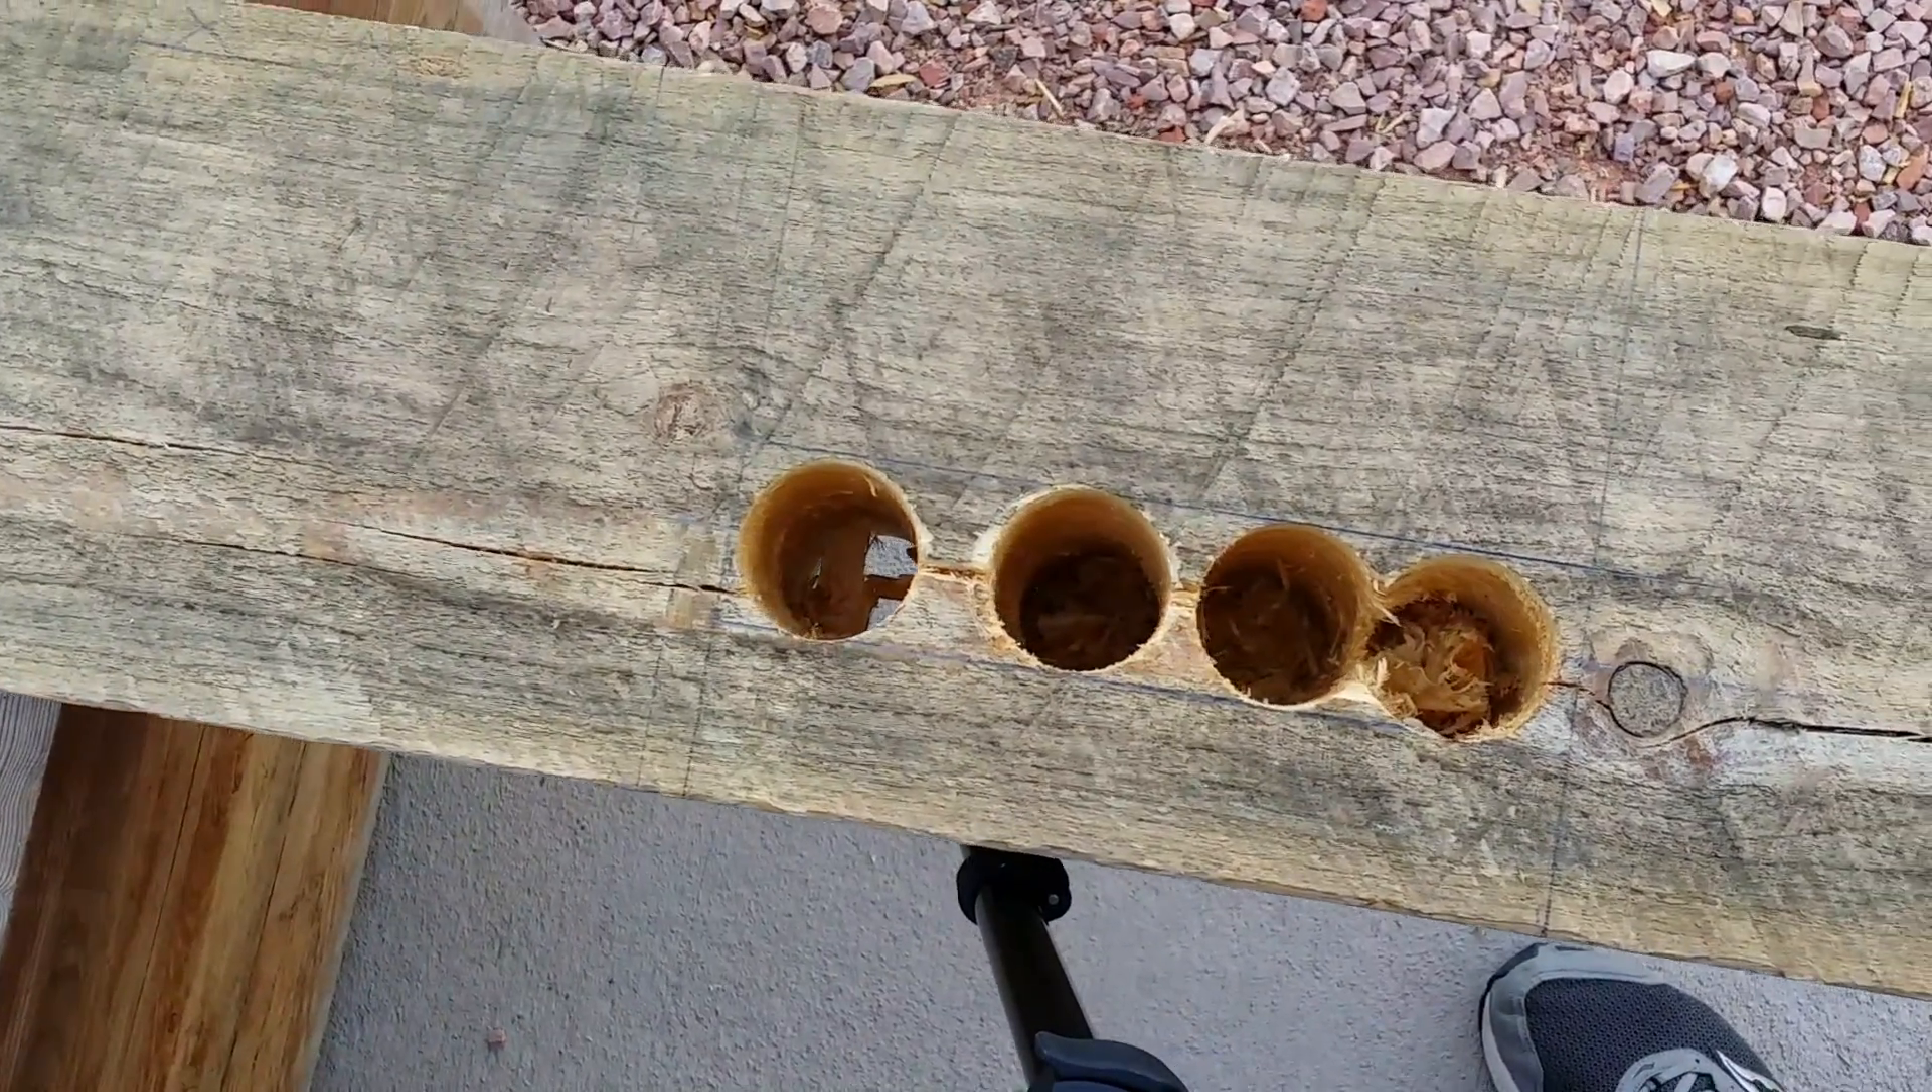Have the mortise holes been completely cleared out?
No.